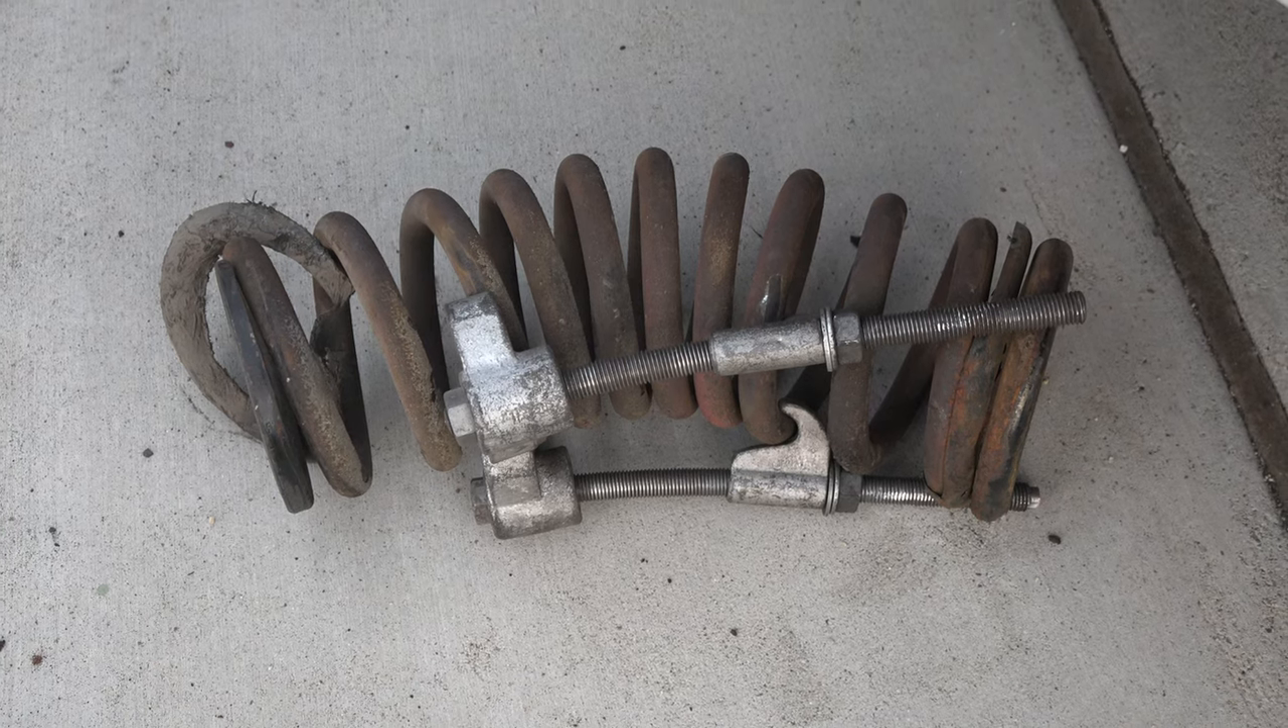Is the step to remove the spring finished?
Yes.